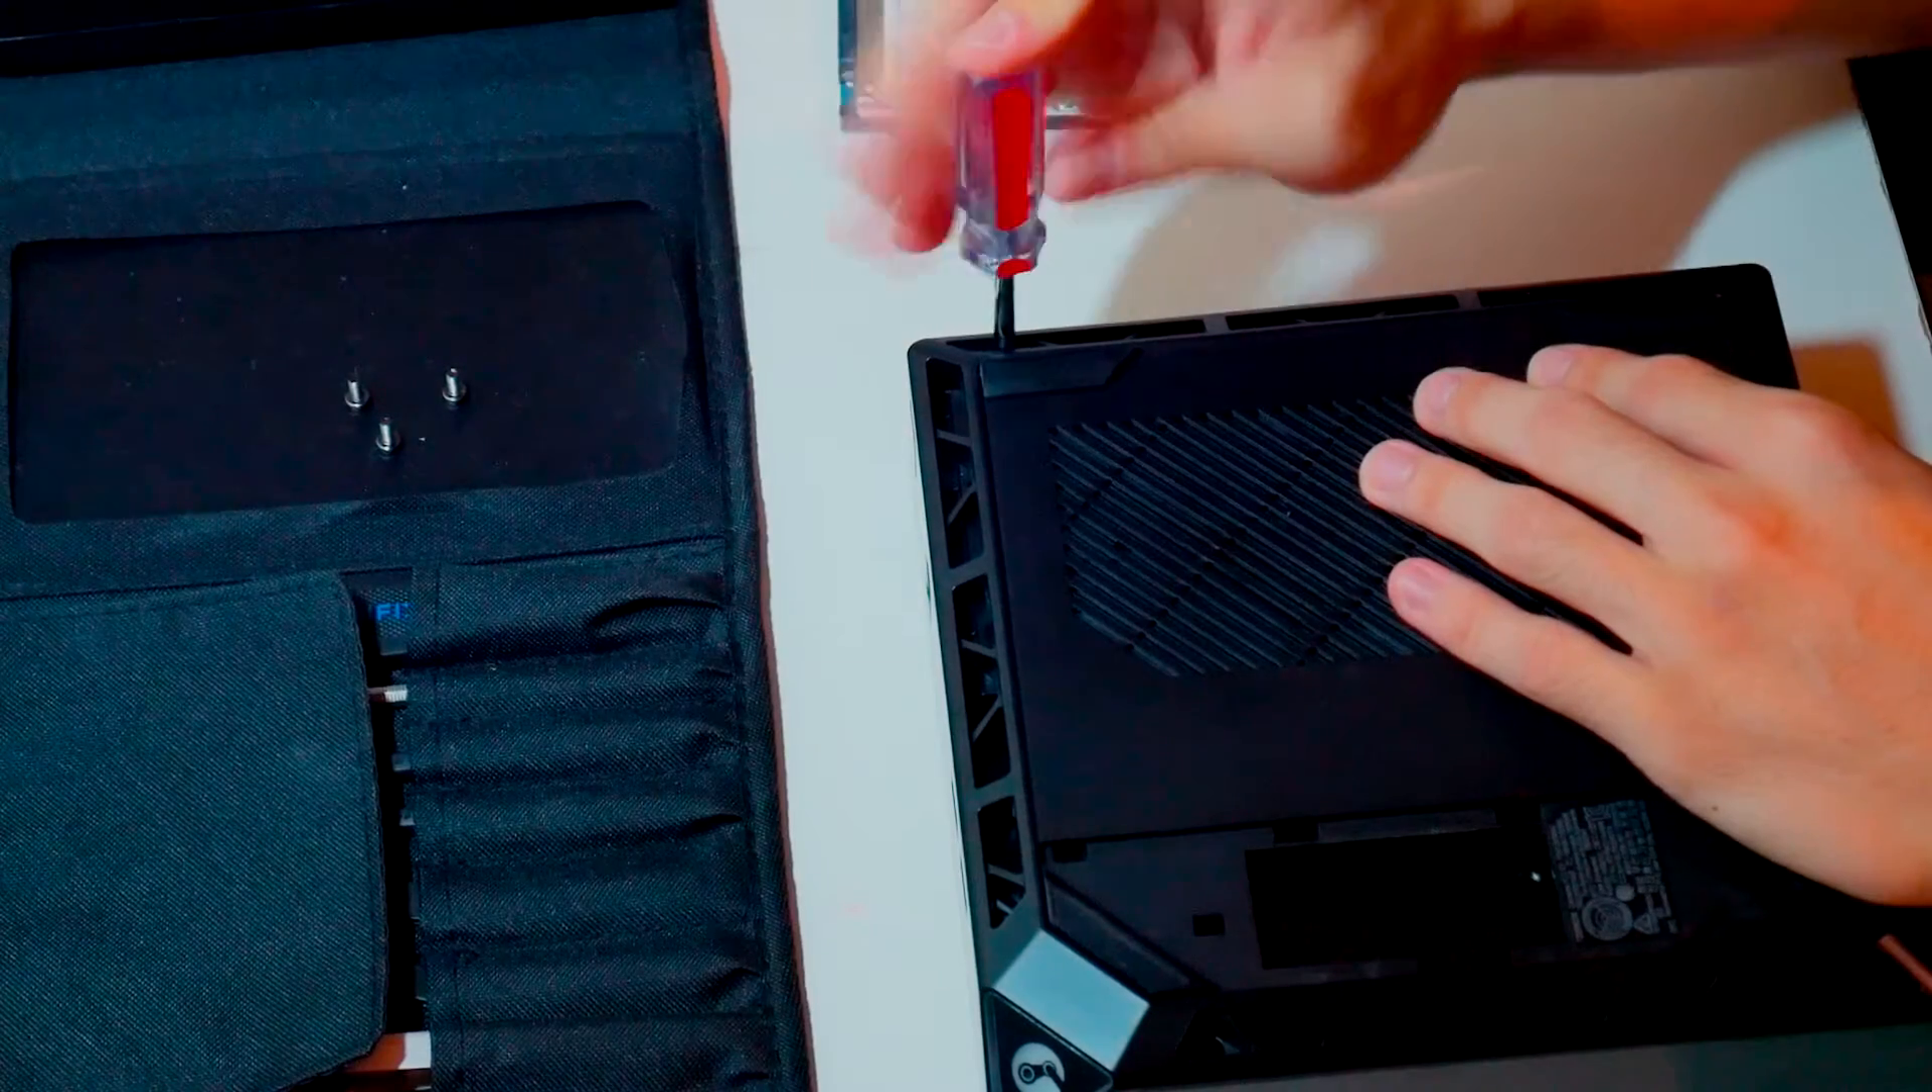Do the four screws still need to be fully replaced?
Yes.